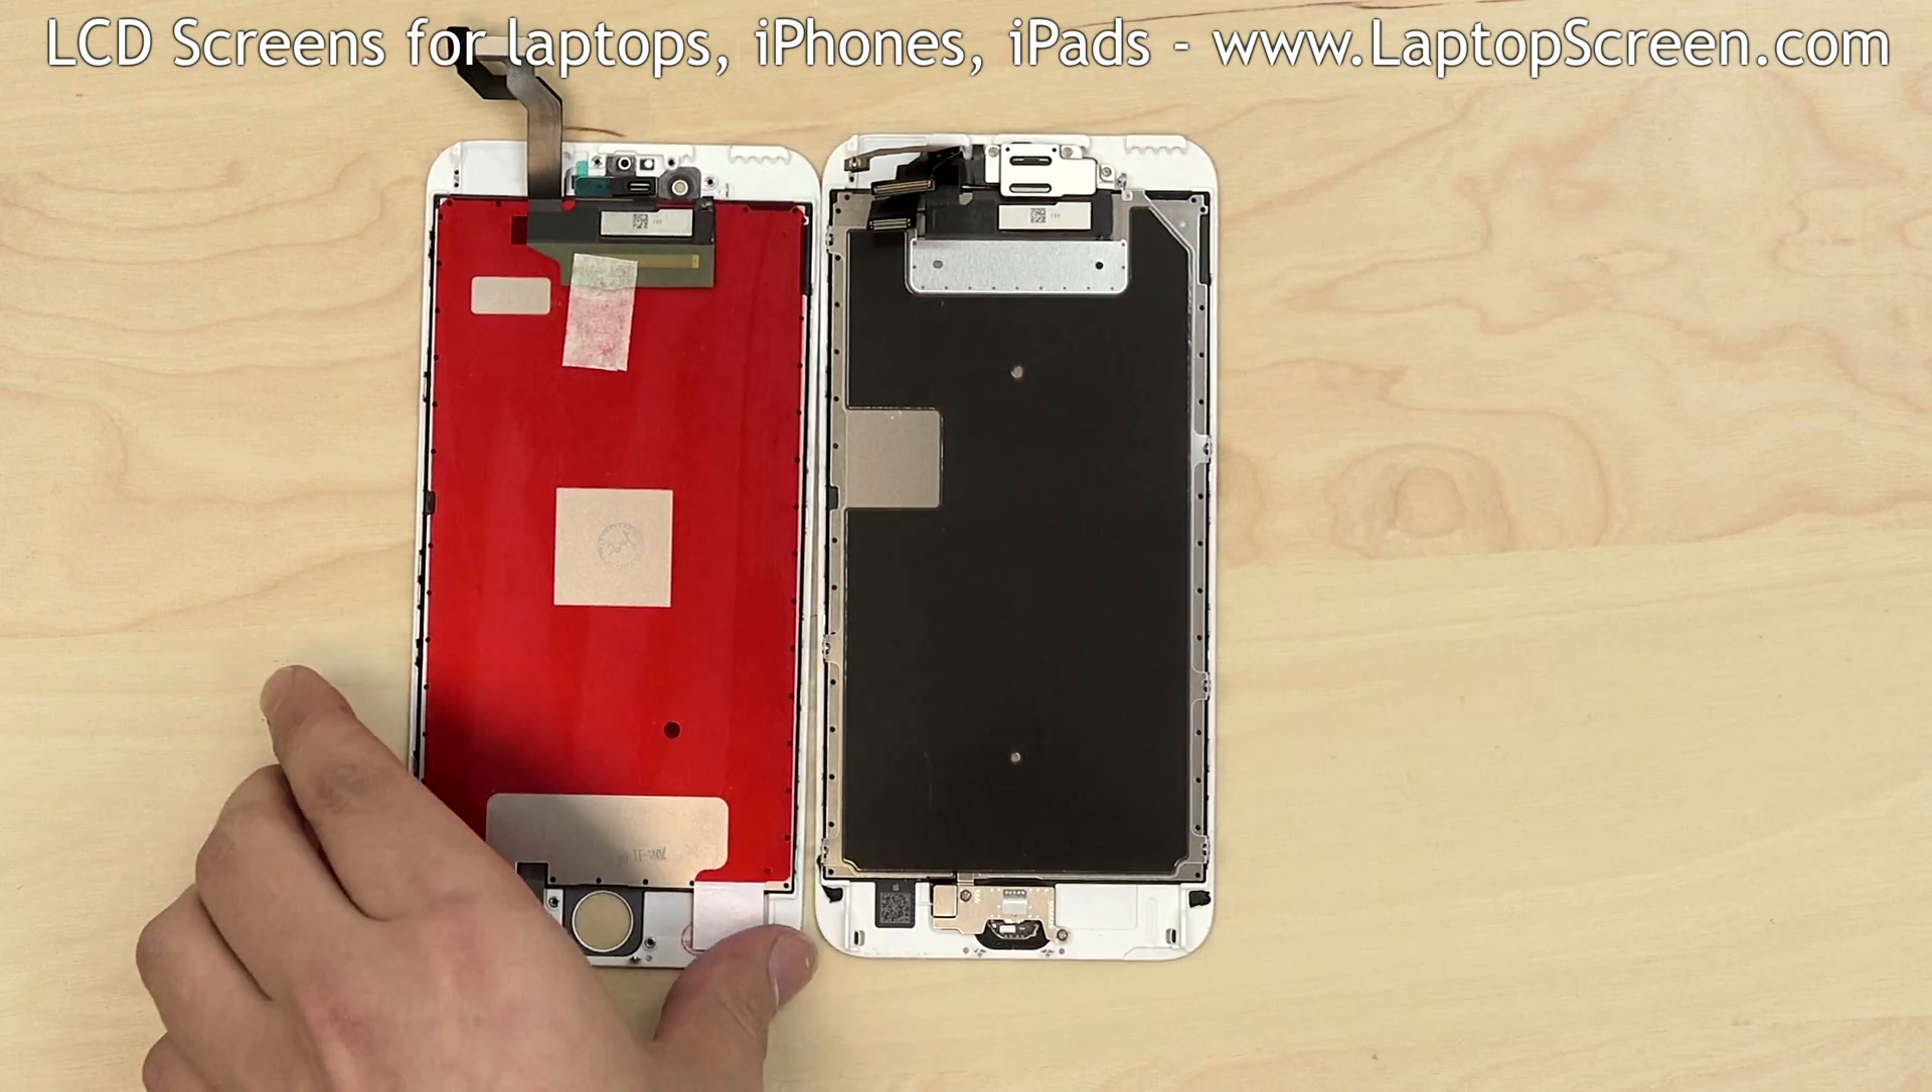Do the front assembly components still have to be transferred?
Yes.